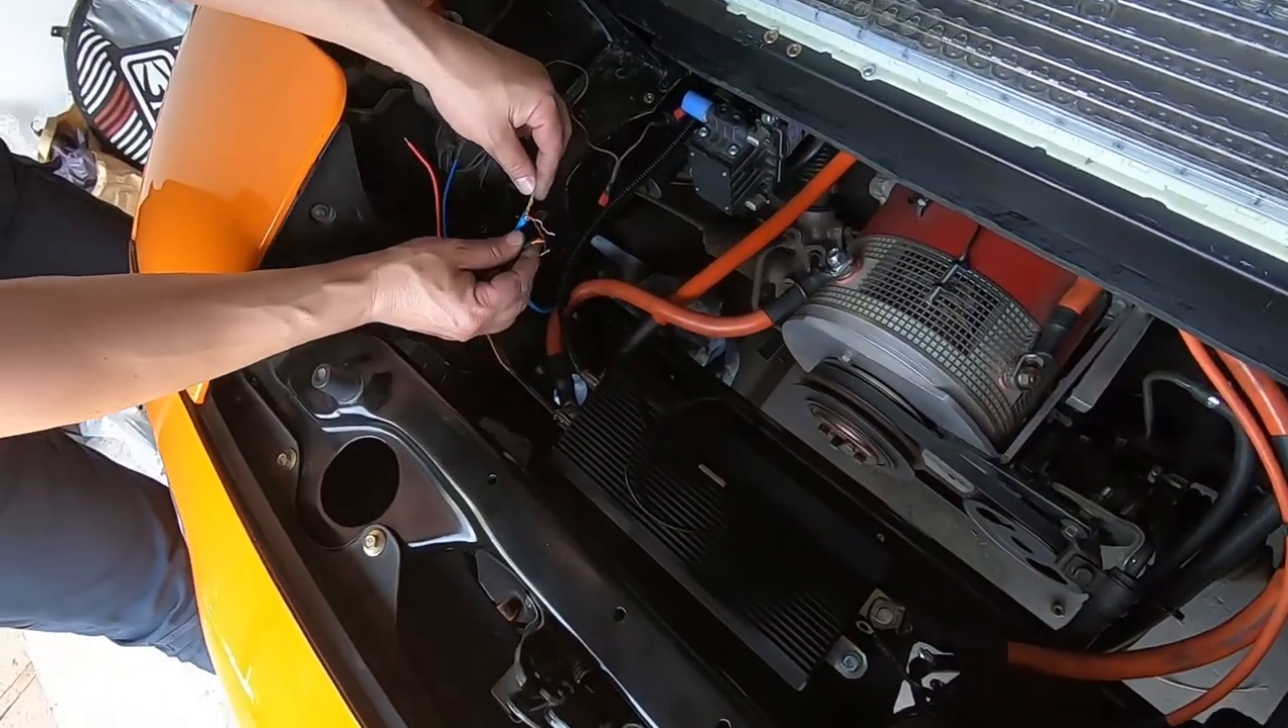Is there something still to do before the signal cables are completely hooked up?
Yes.